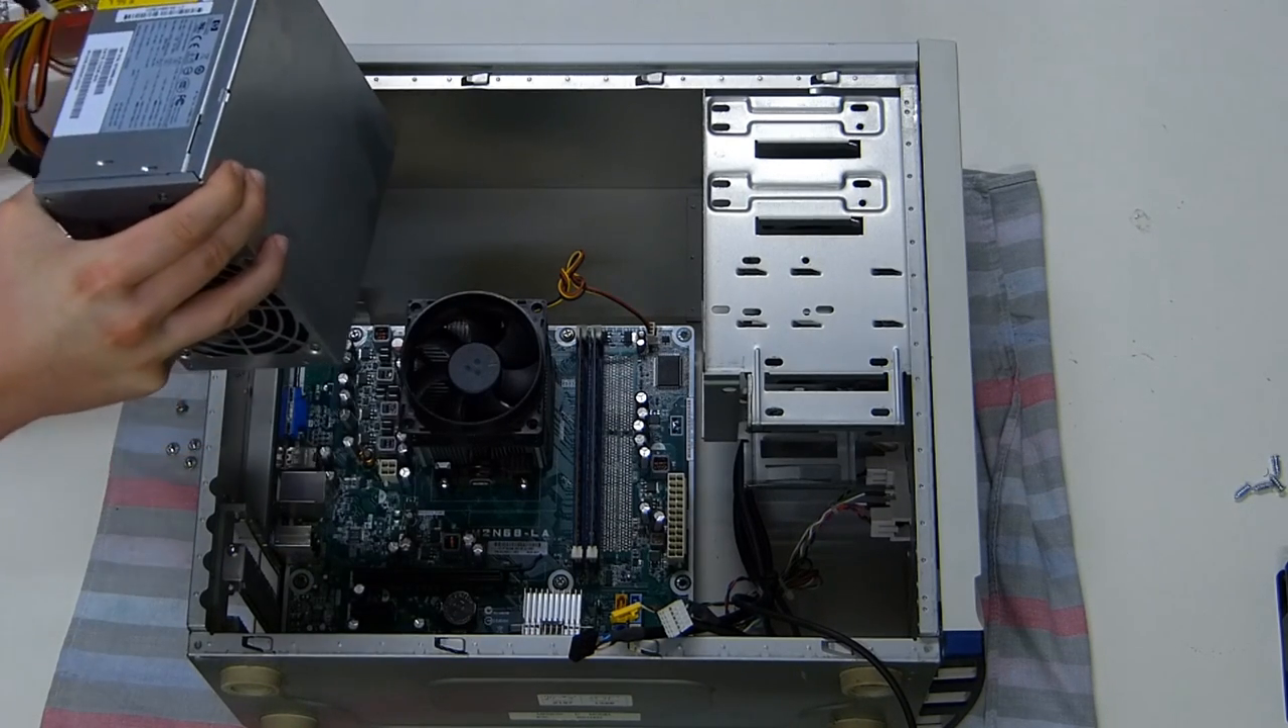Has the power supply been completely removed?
Yes.